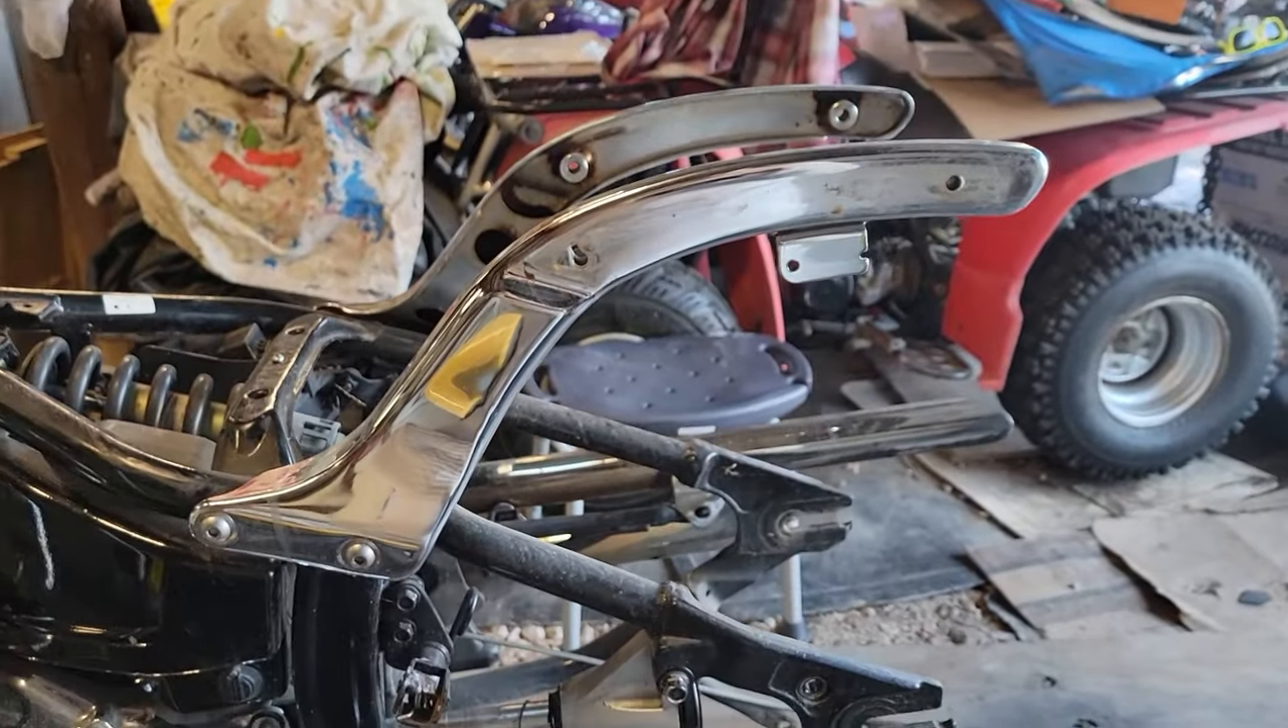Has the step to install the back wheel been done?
No.